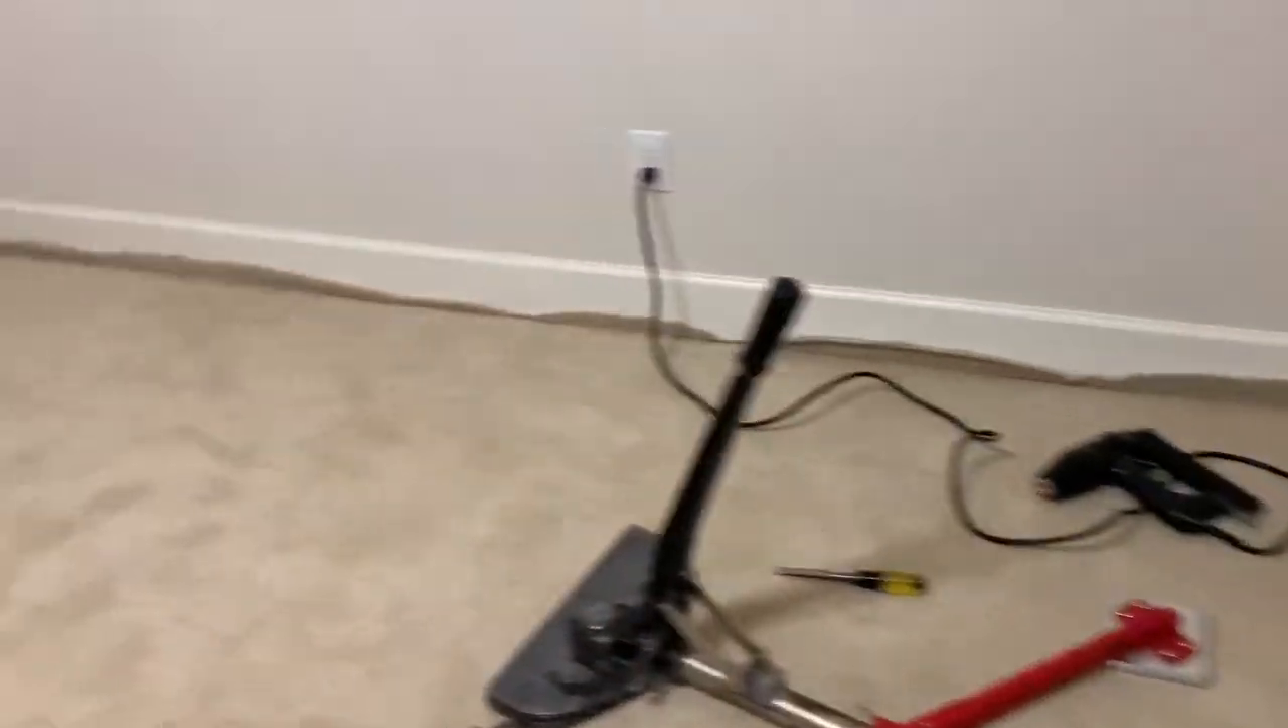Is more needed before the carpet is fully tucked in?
Yes.